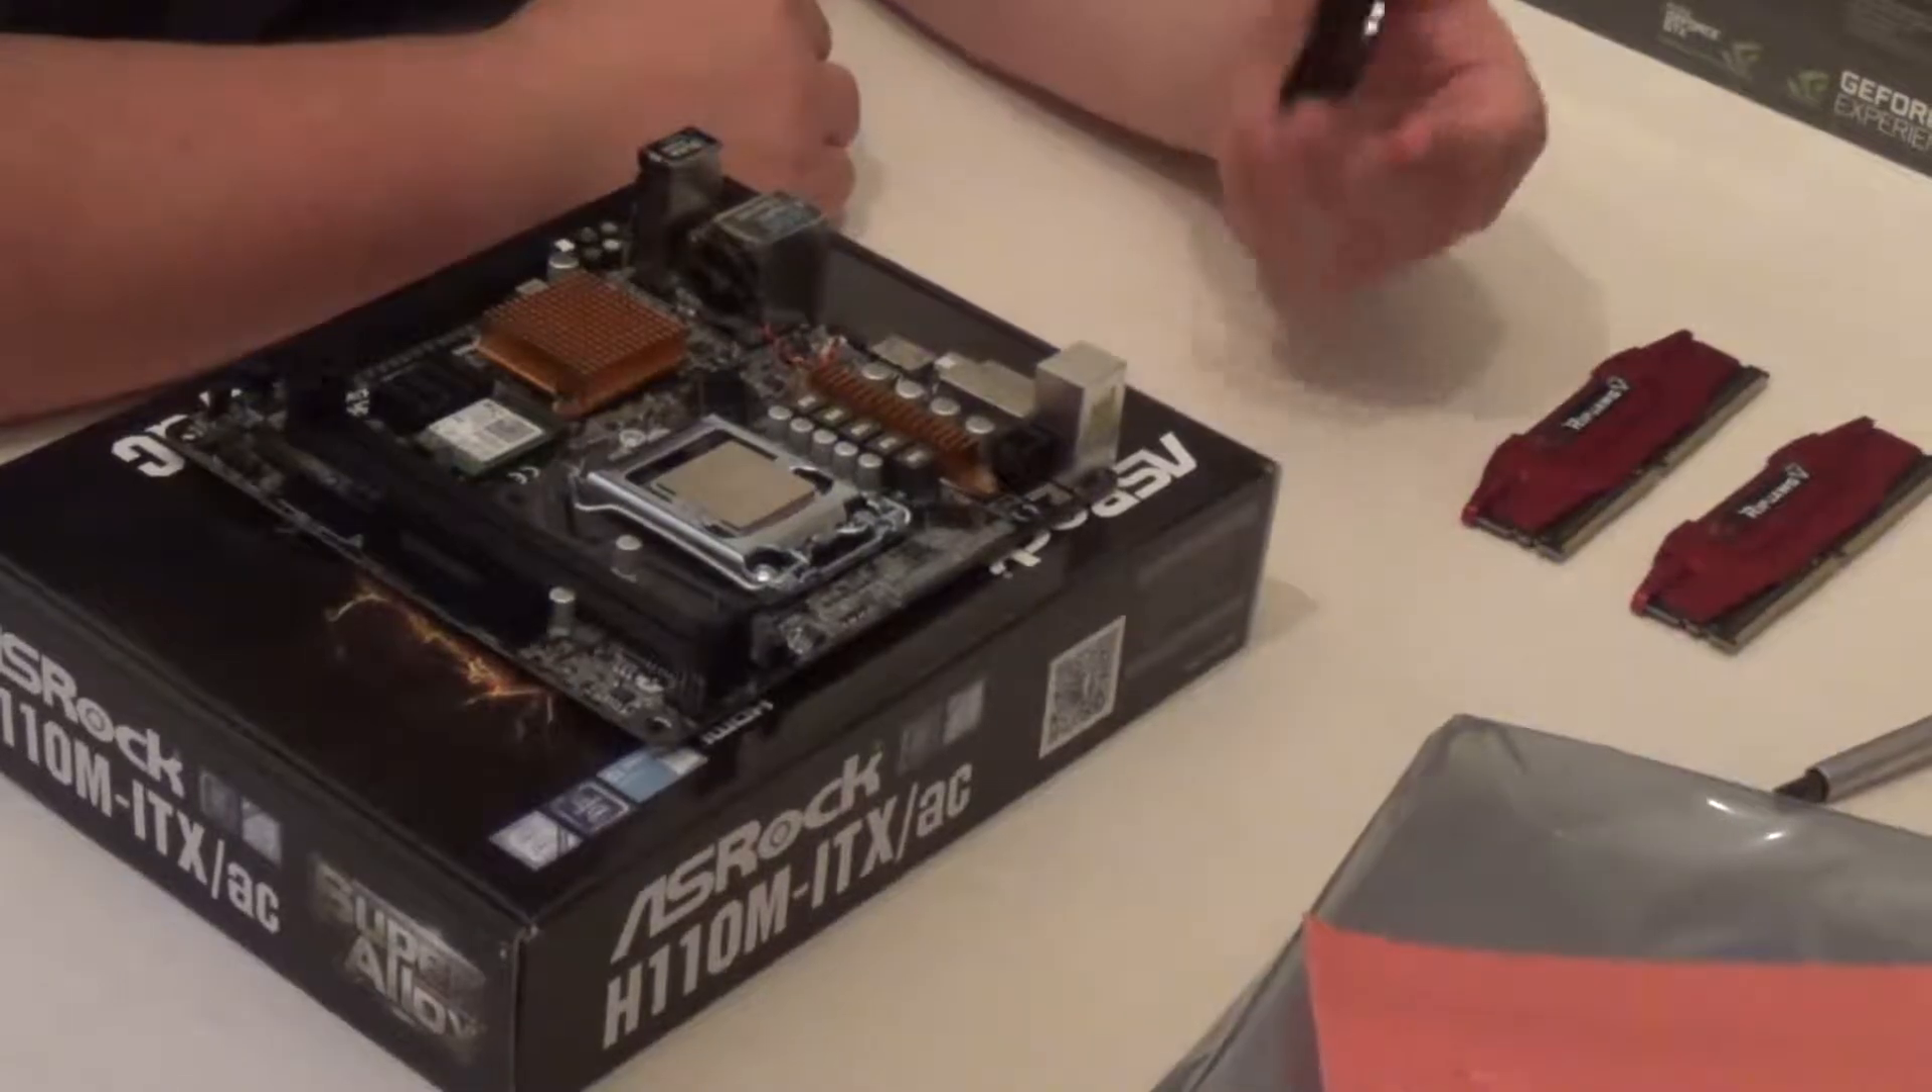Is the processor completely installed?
Yes.